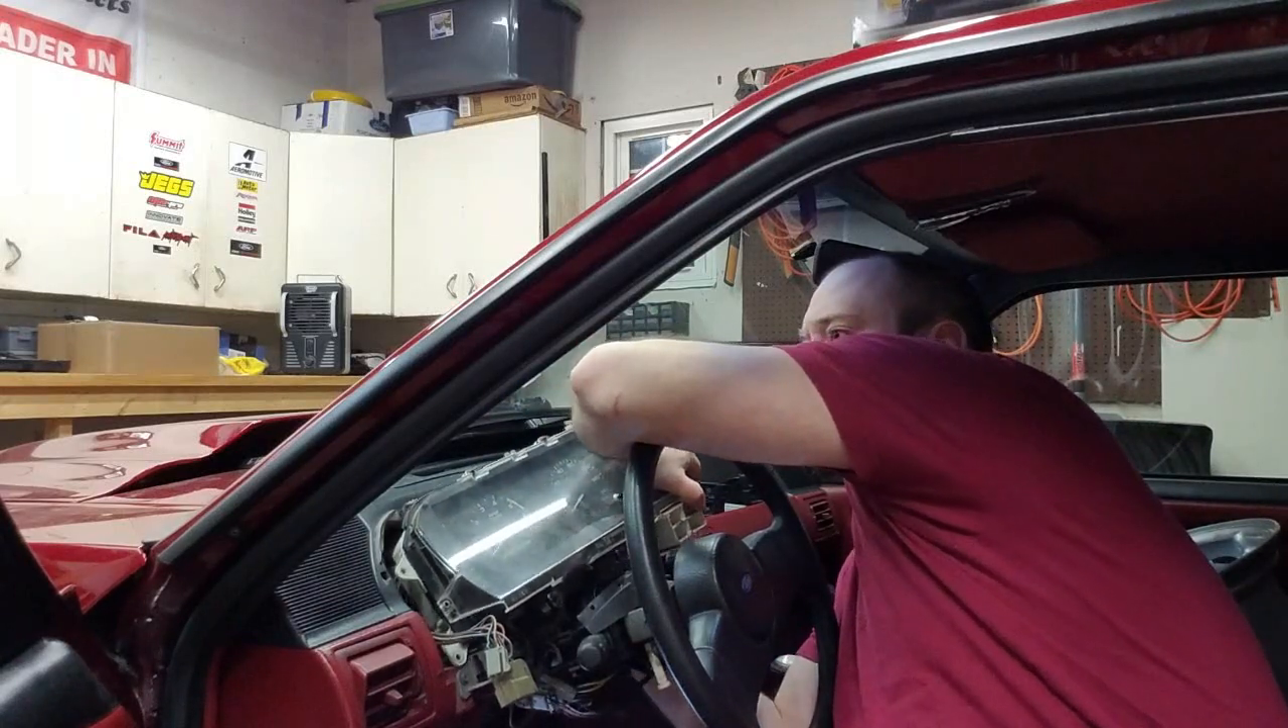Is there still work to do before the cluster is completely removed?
Yes.